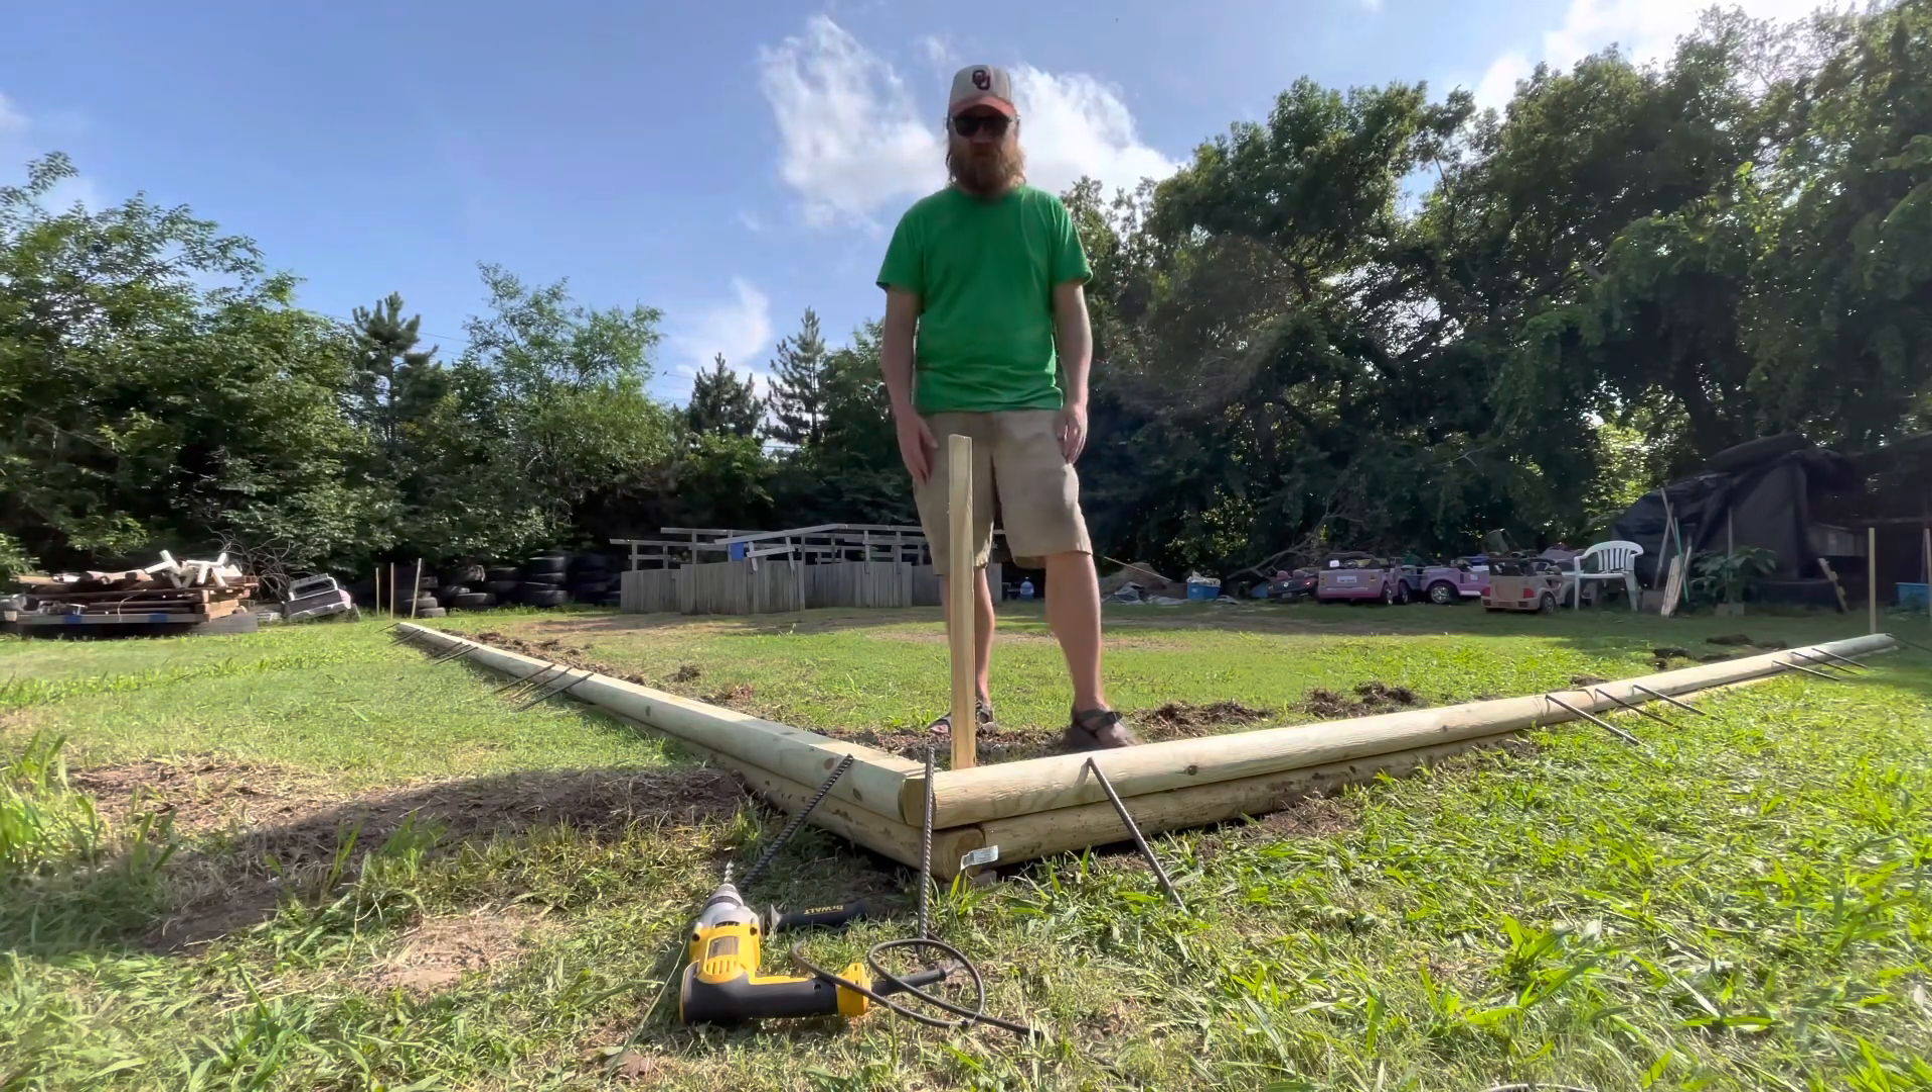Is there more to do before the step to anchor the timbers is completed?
Yes.